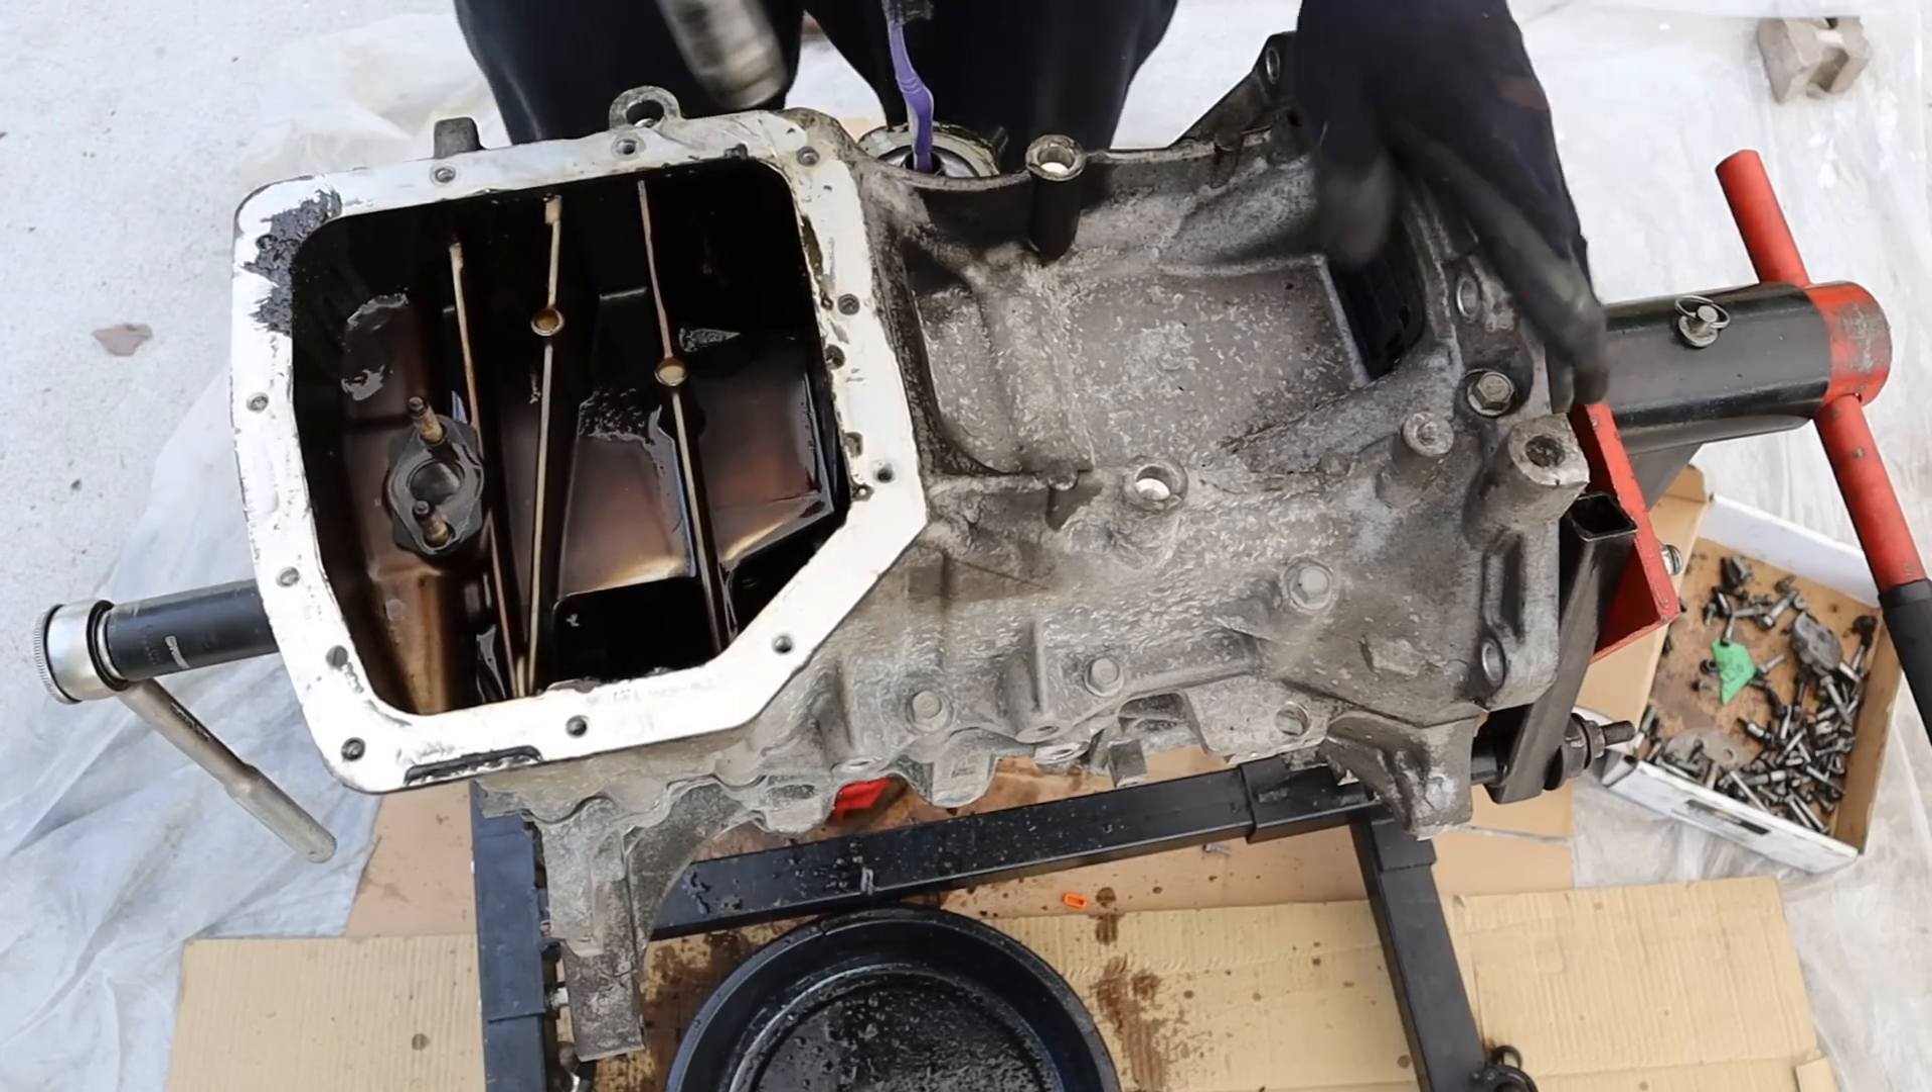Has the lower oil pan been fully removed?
Yes.